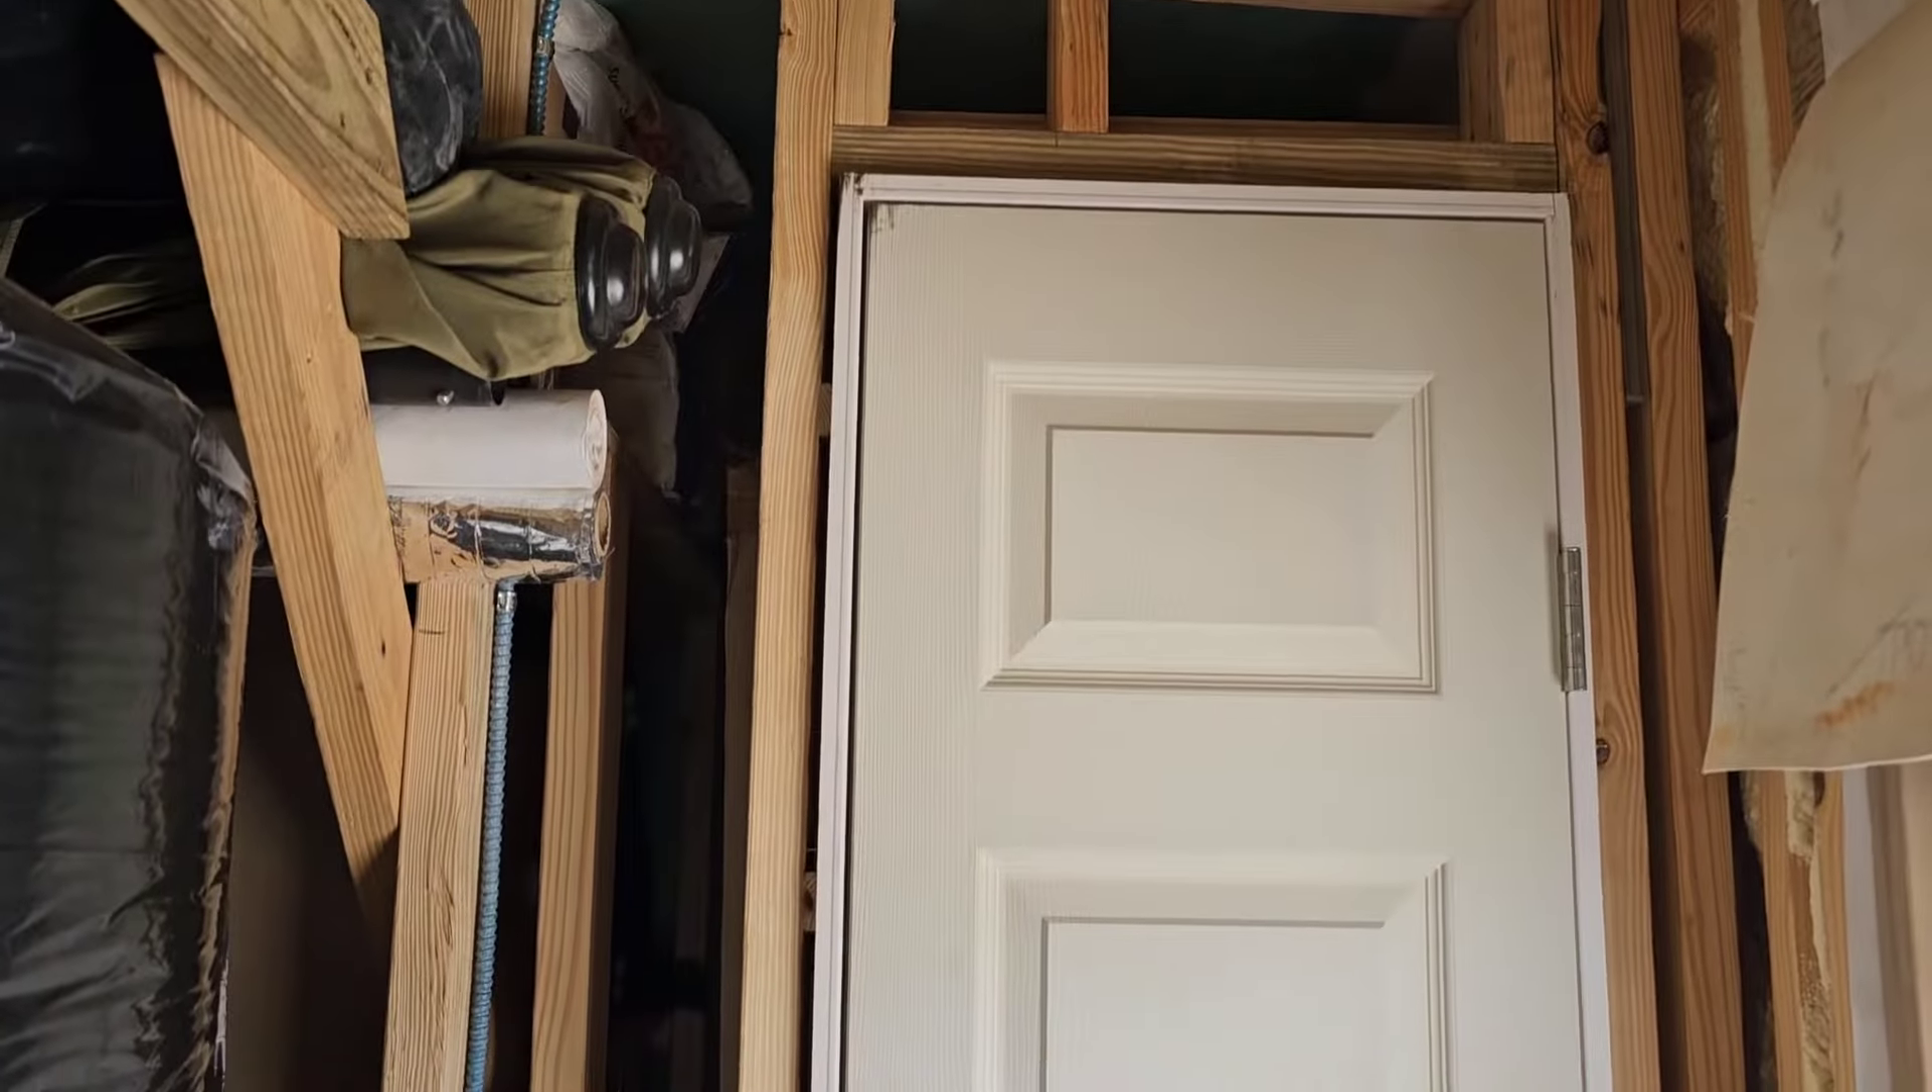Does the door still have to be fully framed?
No.